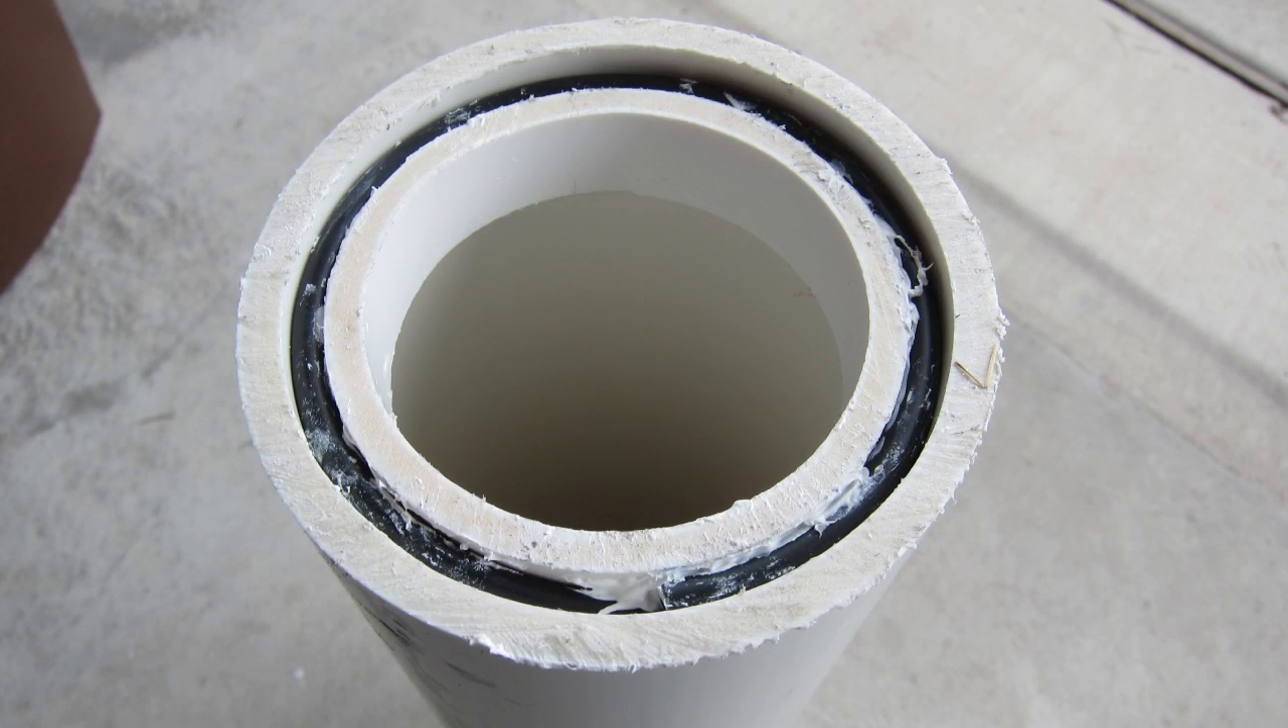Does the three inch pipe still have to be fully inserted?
No.